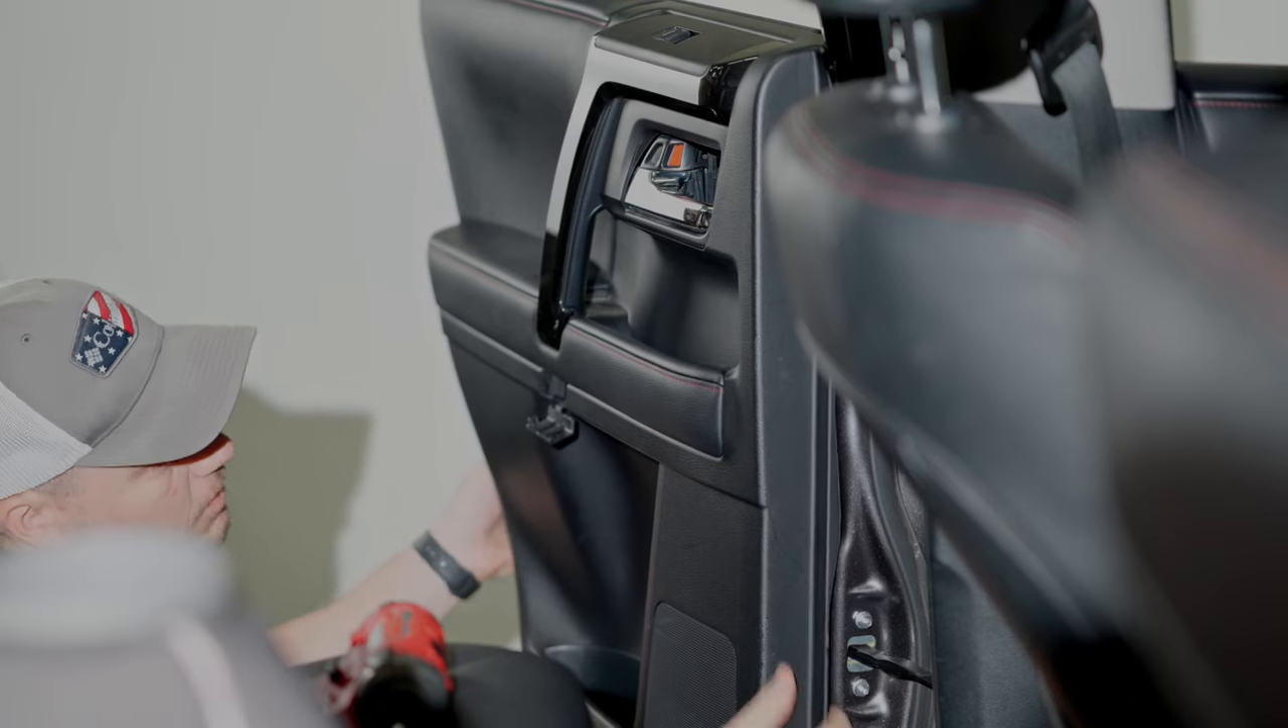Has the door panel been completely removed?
No.